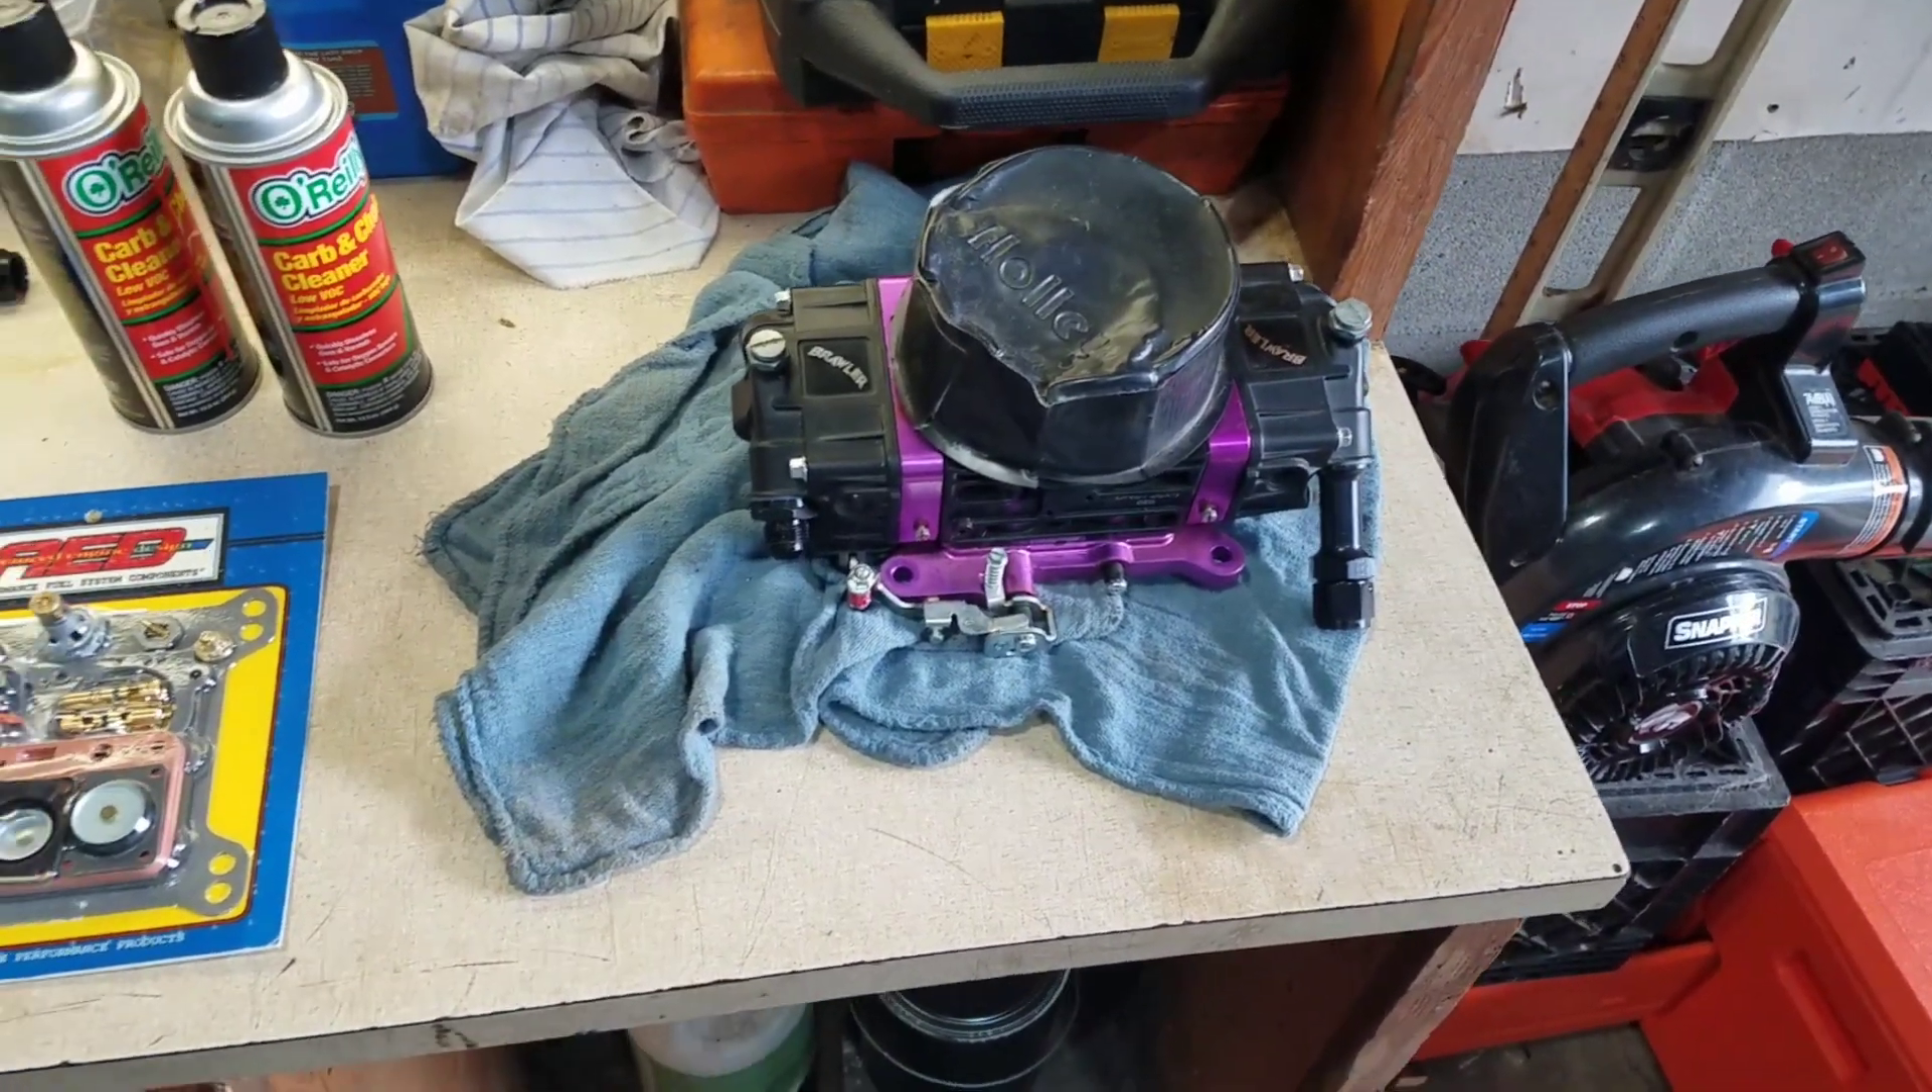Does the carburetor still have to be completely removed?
No.